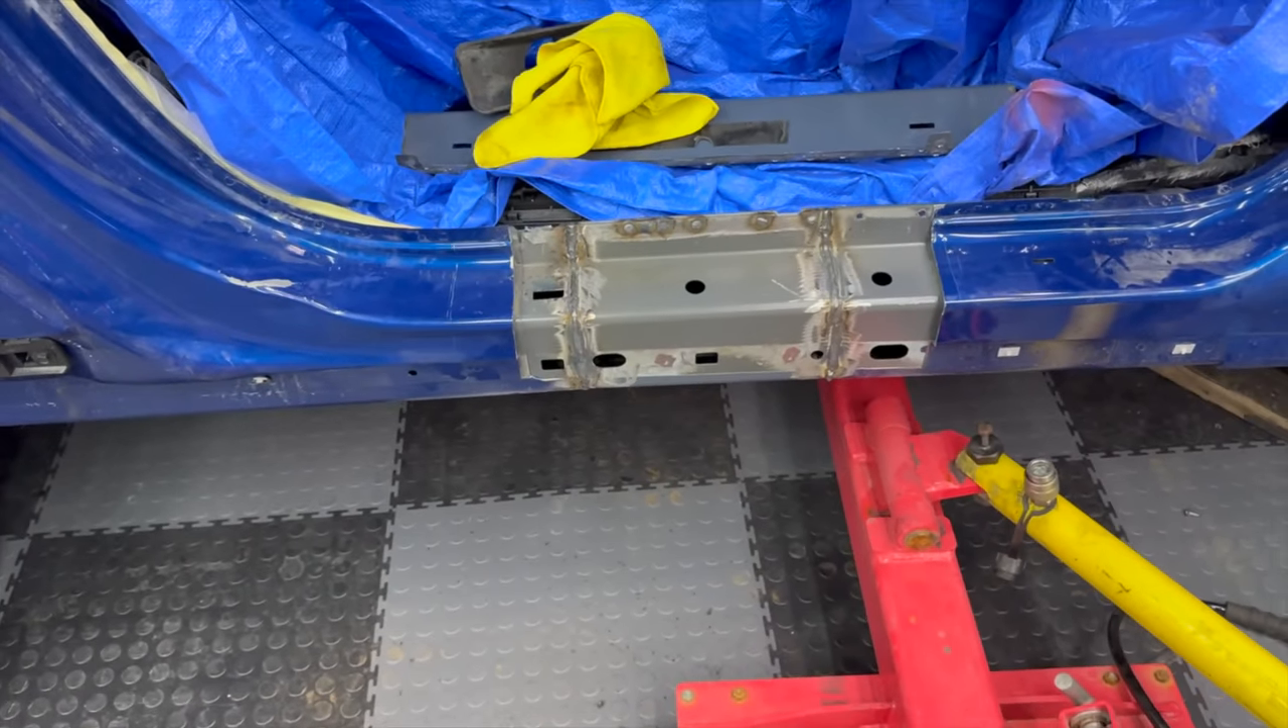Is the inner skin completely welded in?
Yes.